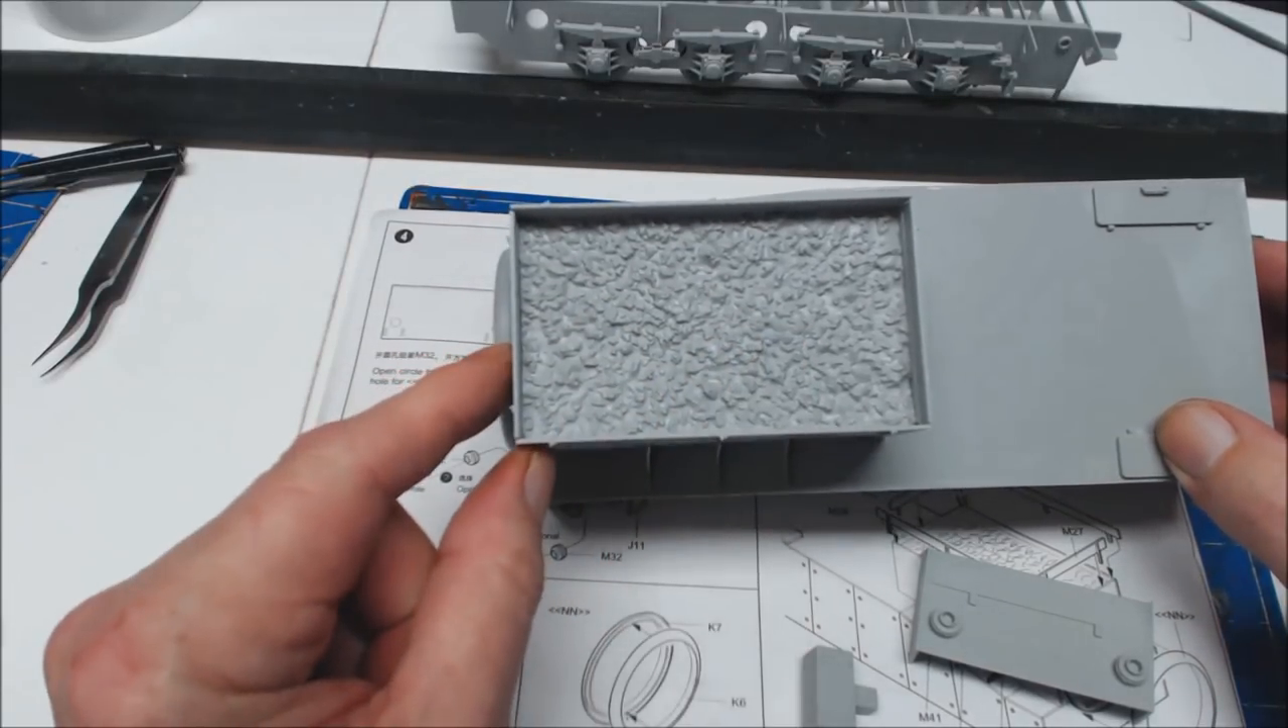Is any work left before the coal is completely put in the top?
No.